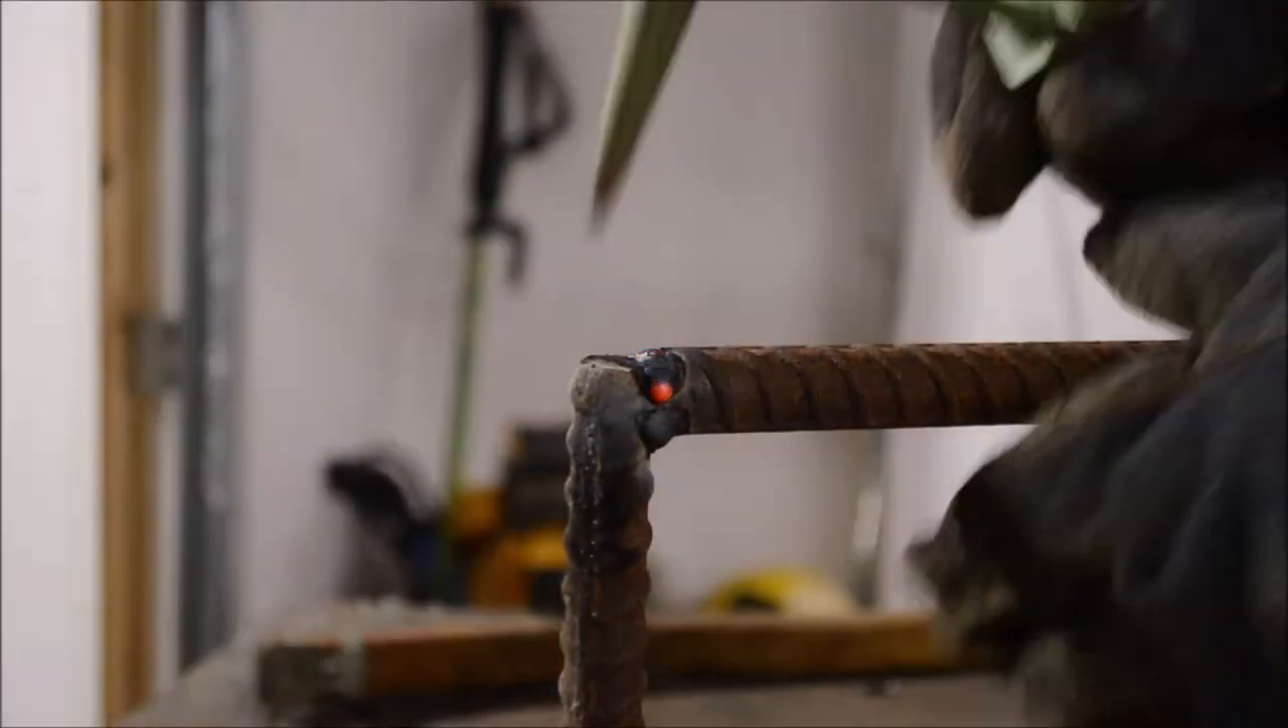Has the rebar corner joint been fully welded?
No.